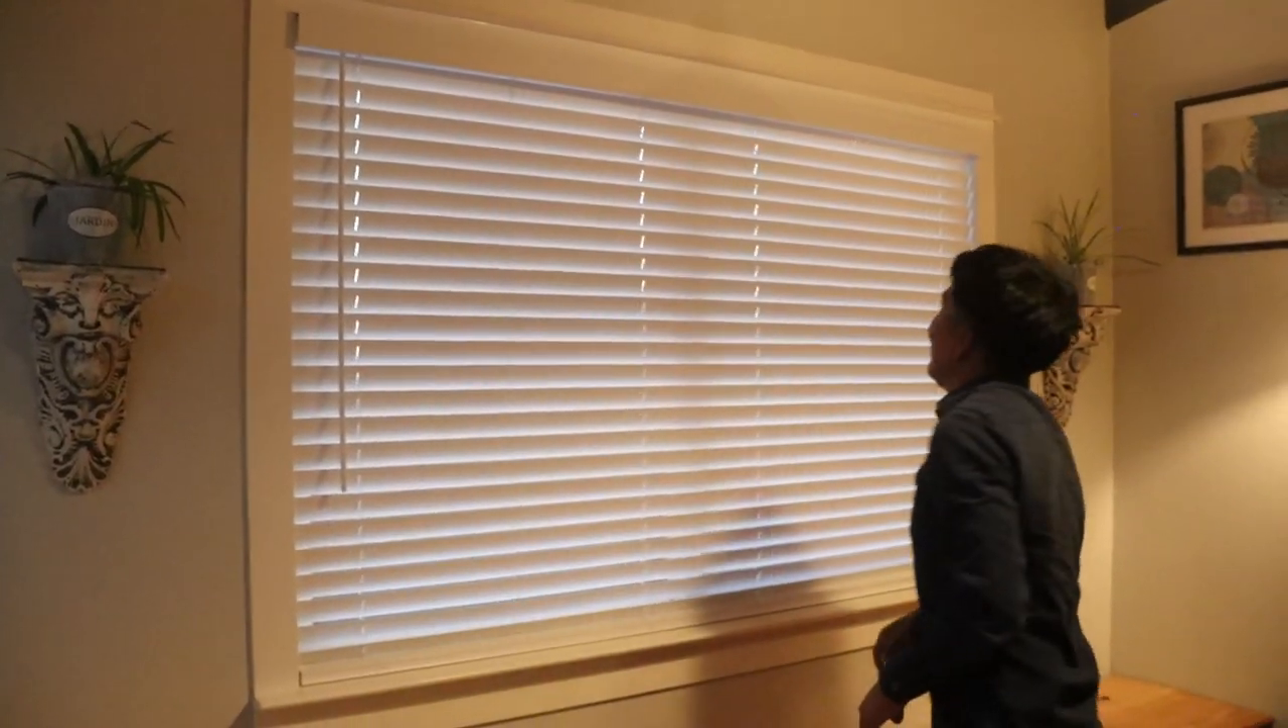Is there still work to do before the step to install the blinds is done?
No.